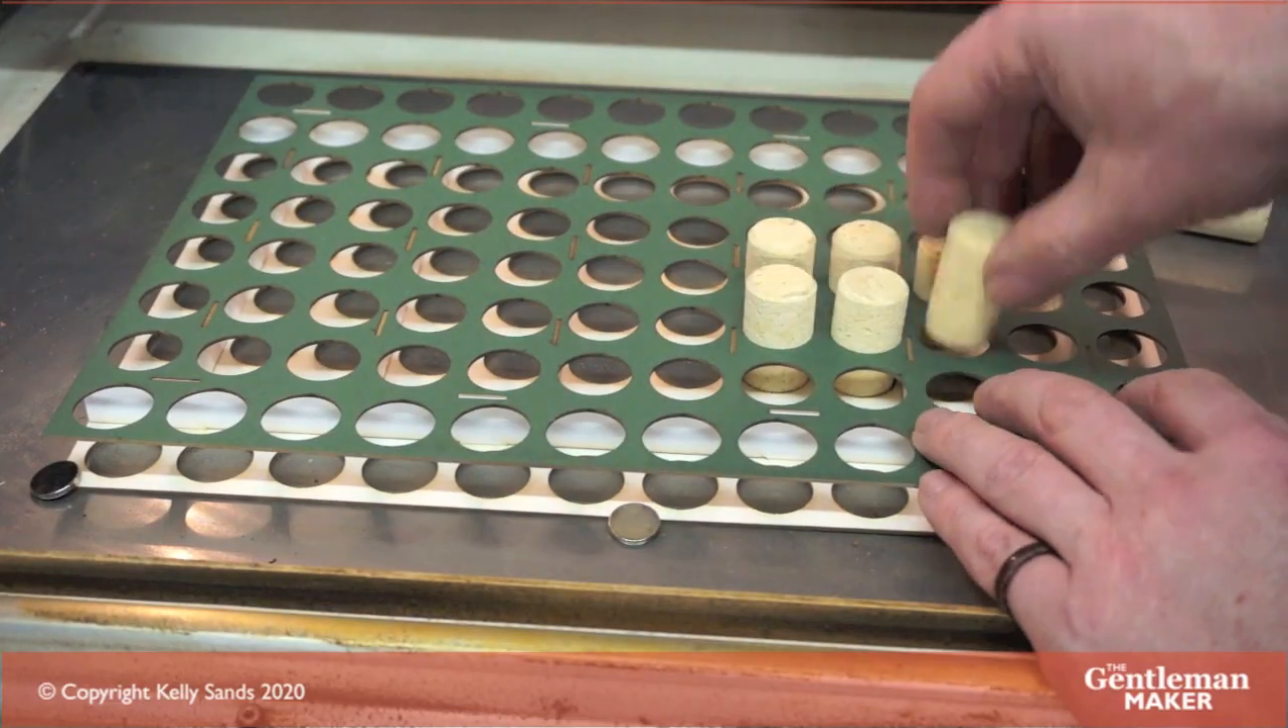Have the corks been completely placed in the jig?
No.